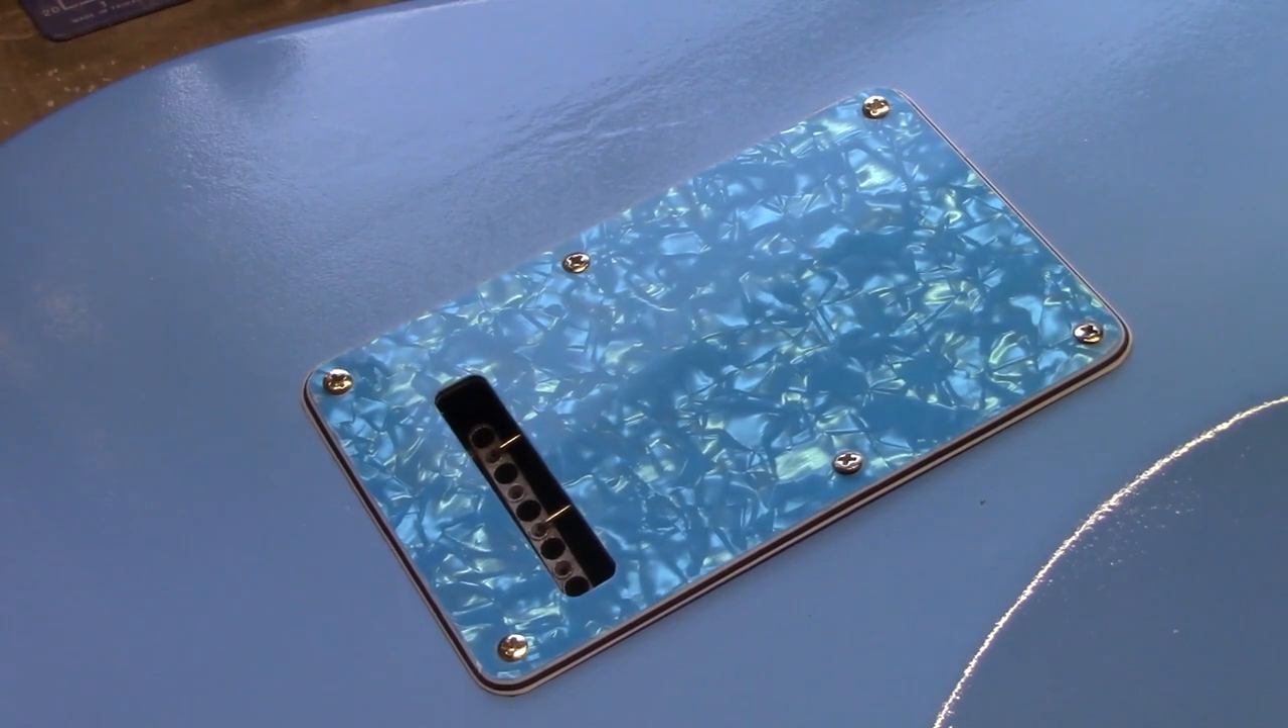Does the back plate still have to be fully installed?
No.